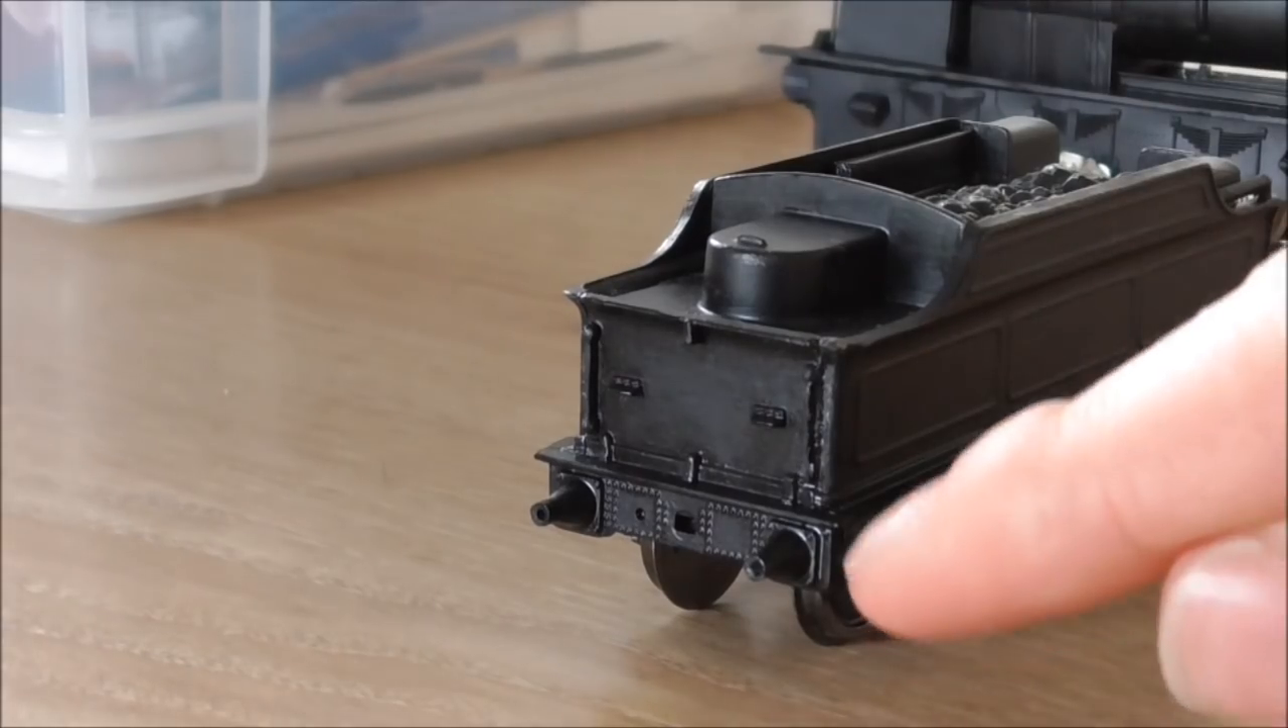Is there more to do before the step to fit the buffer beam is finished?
No.